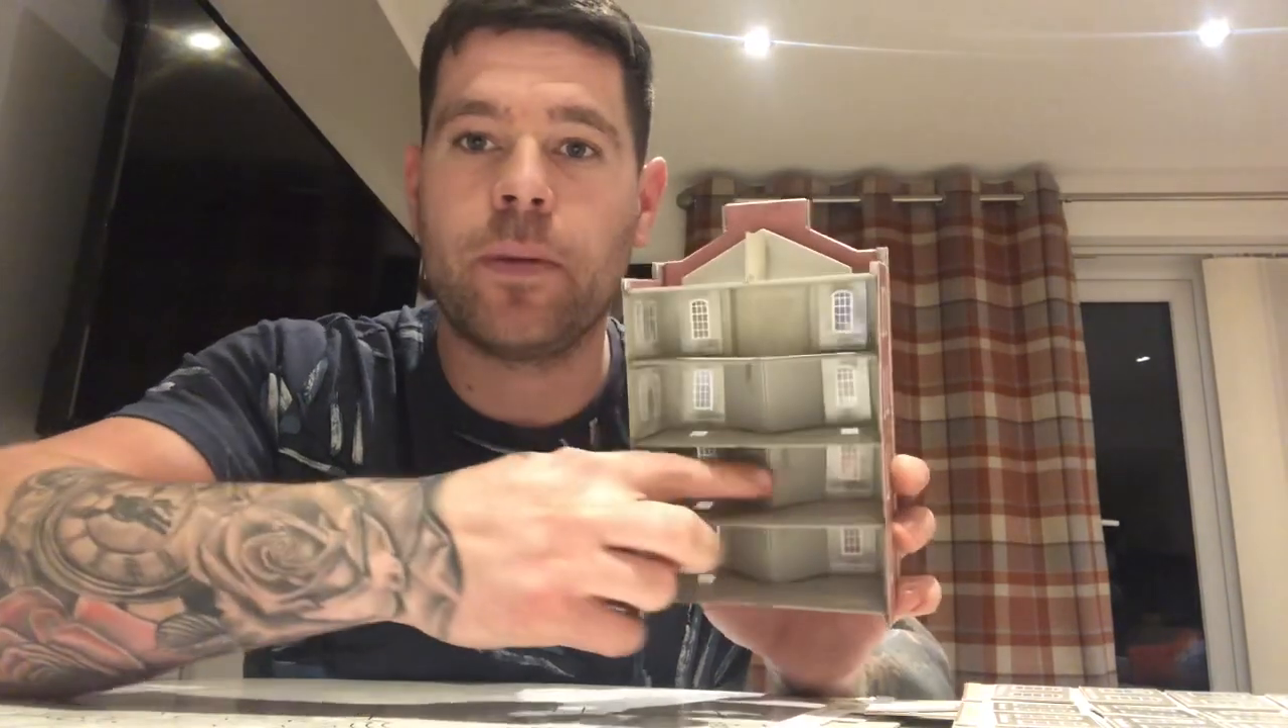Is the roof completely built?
No.